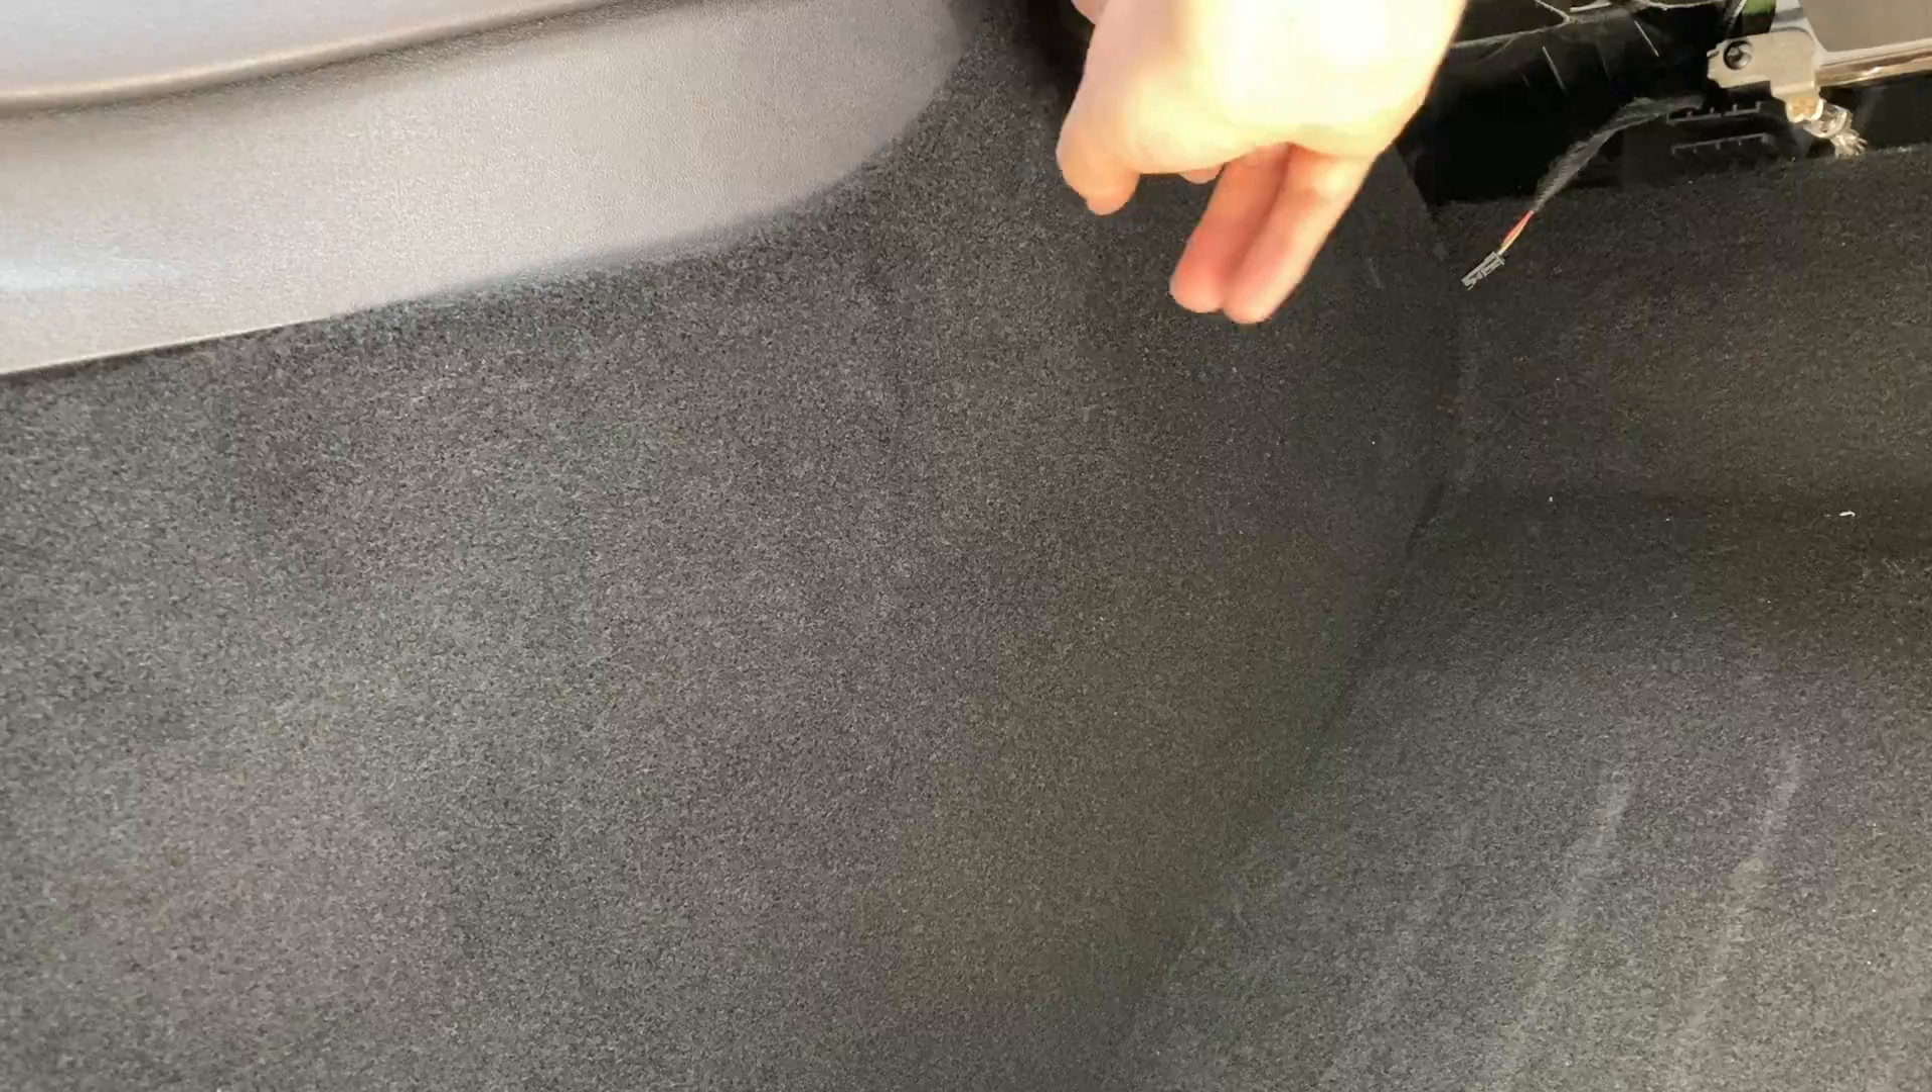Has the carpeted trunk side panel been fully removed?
No.